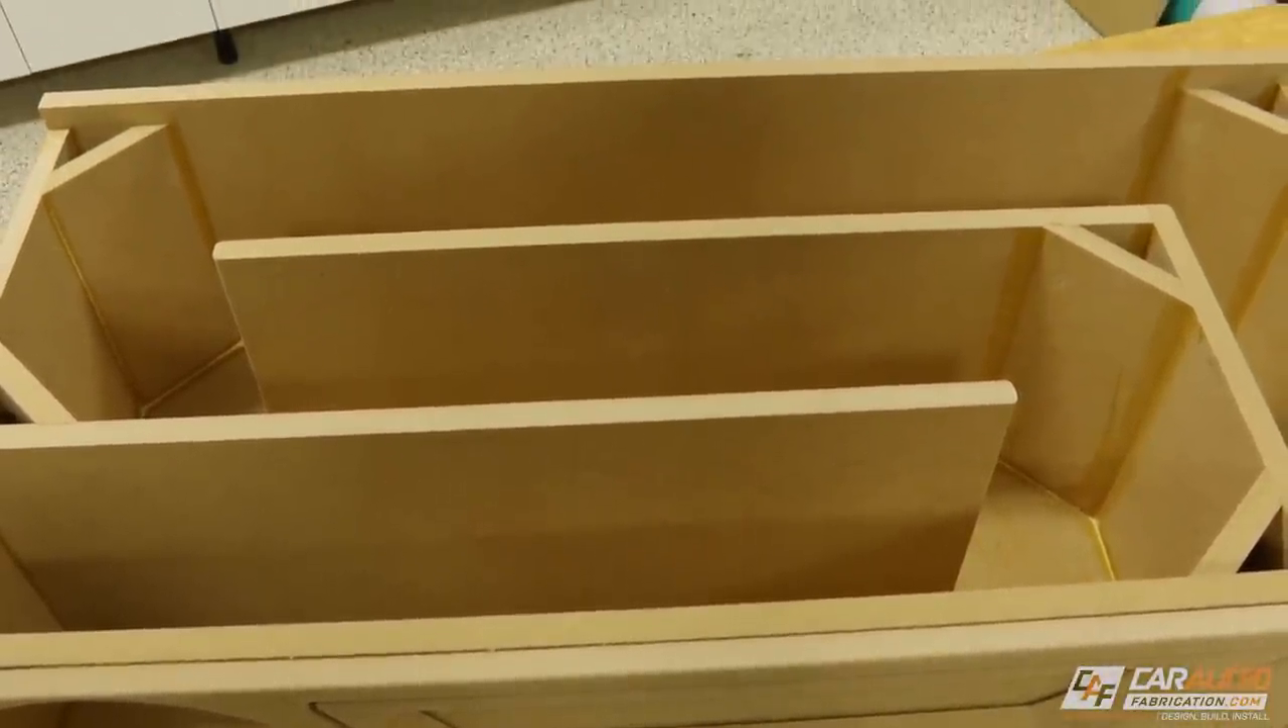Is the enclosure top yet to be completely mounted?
Yes.